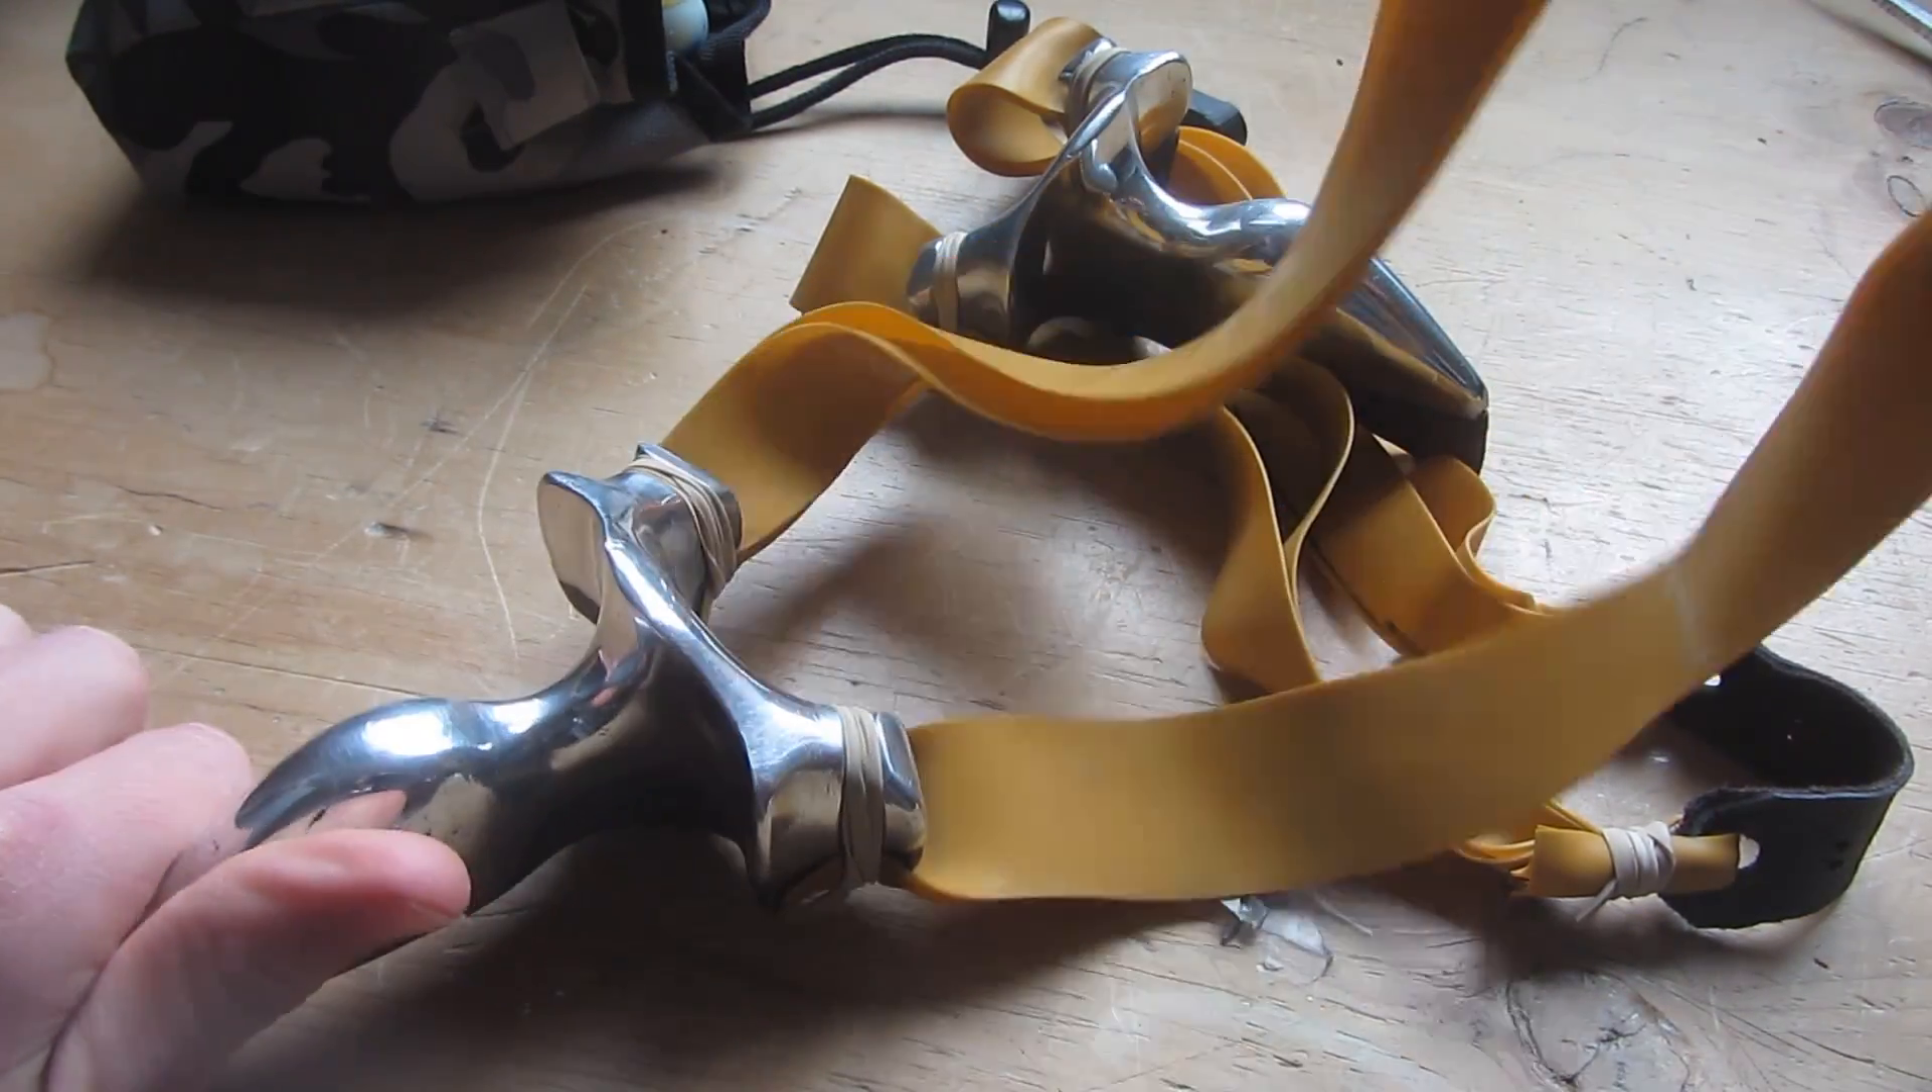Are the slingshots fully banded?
Yes.